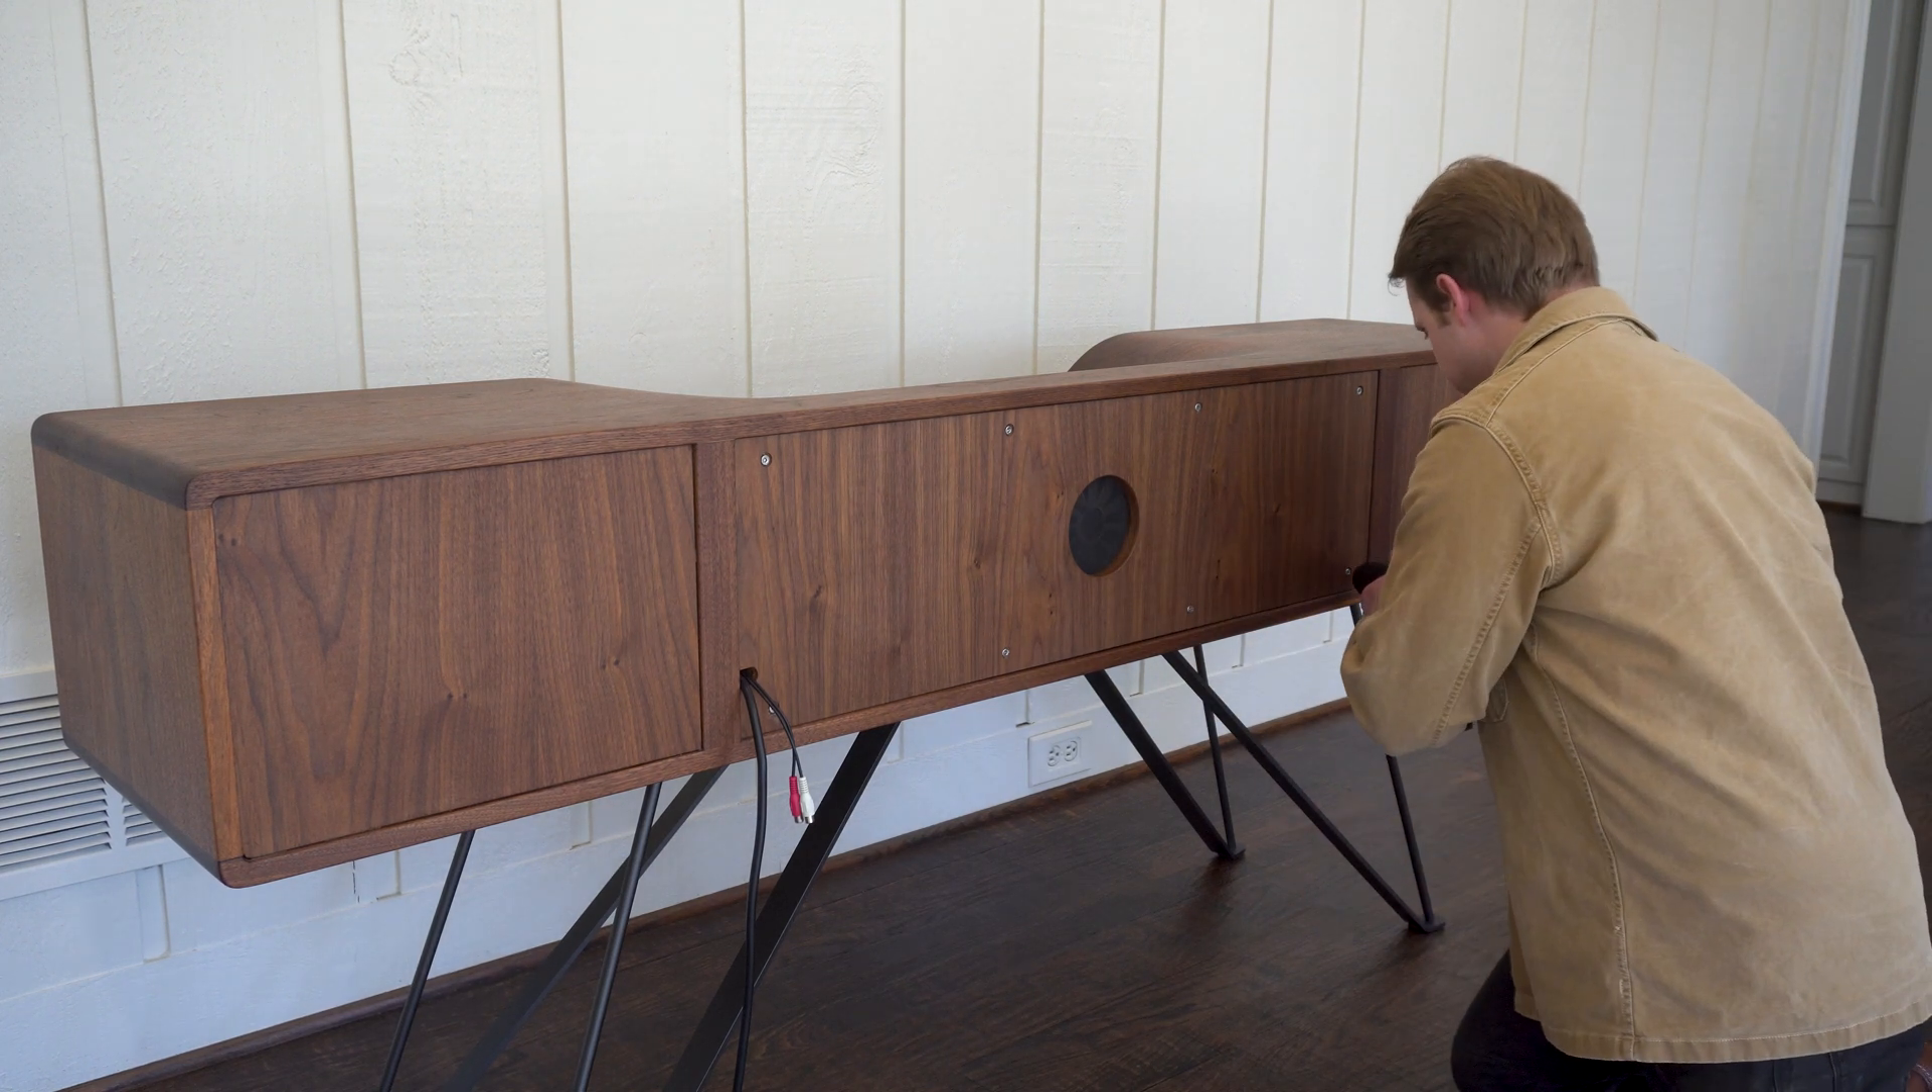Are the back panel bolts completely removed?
No.